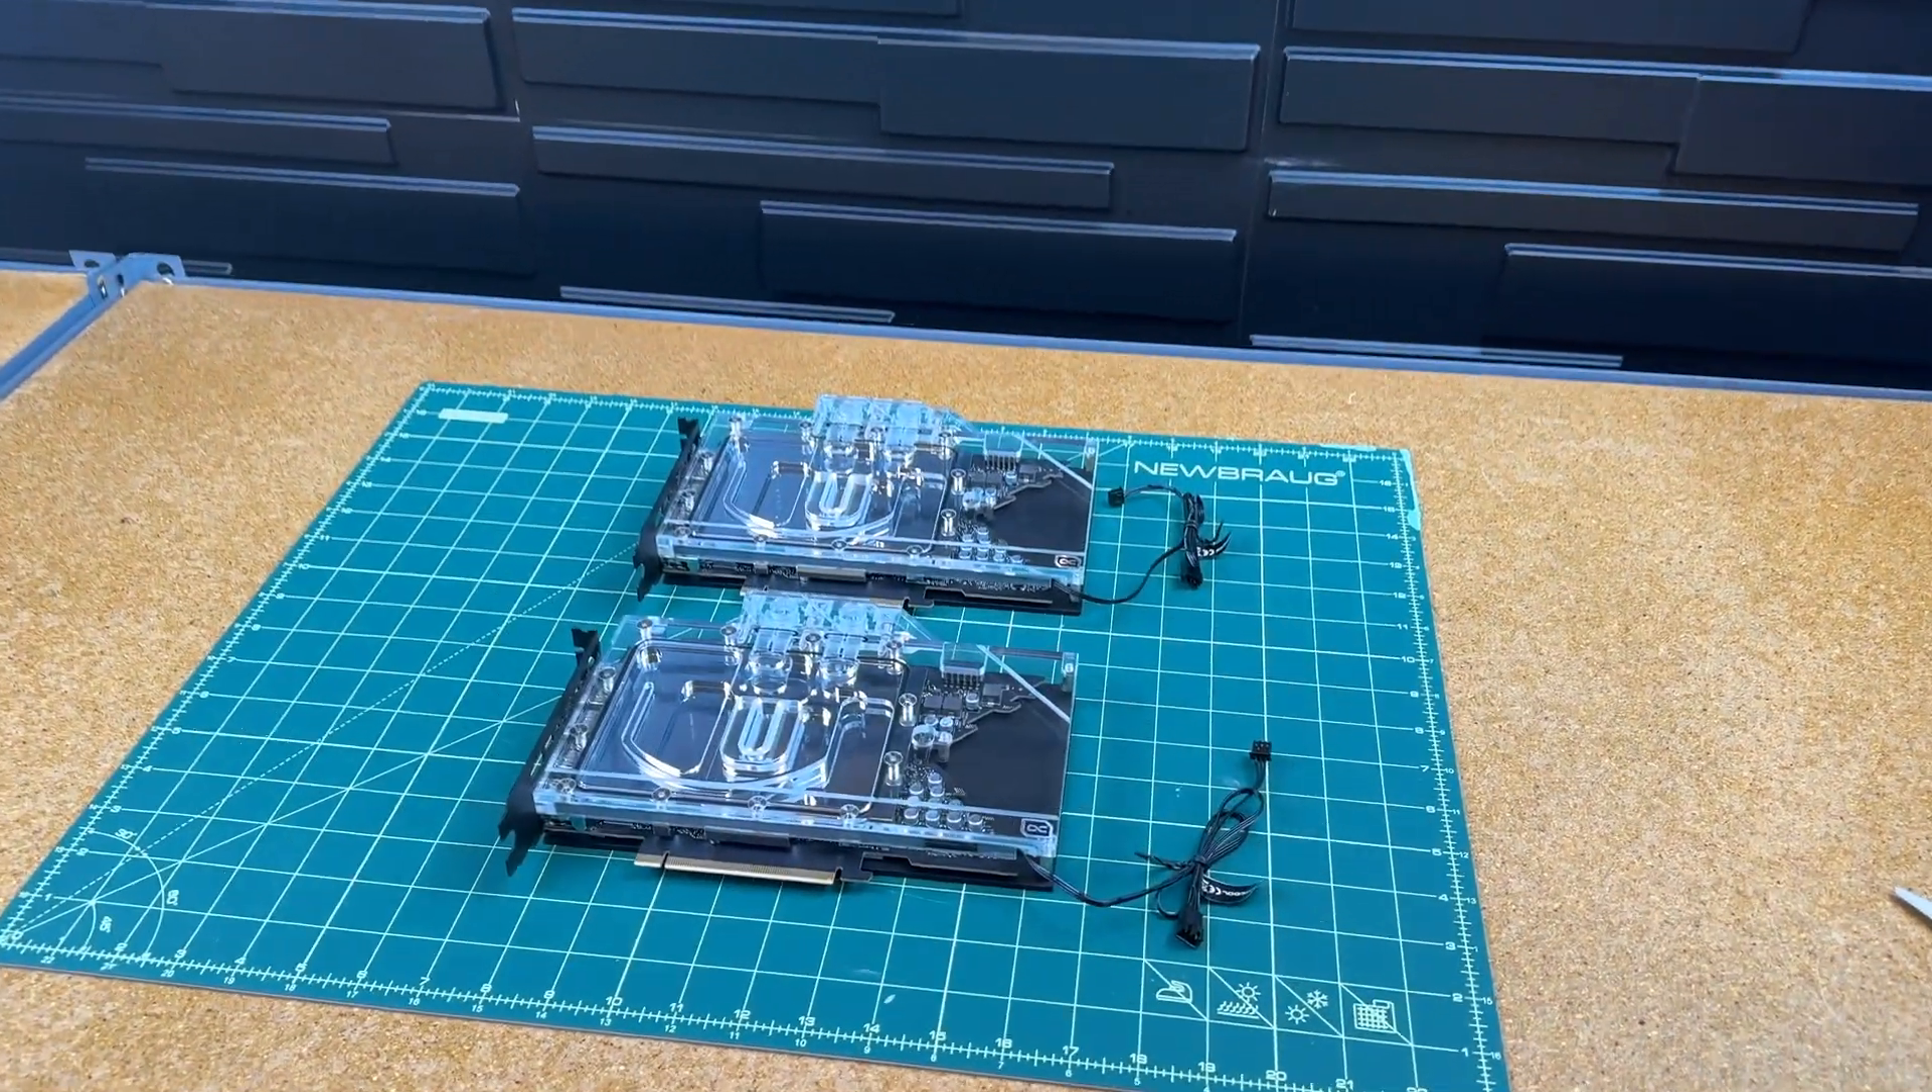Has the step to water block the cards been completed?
Yes.